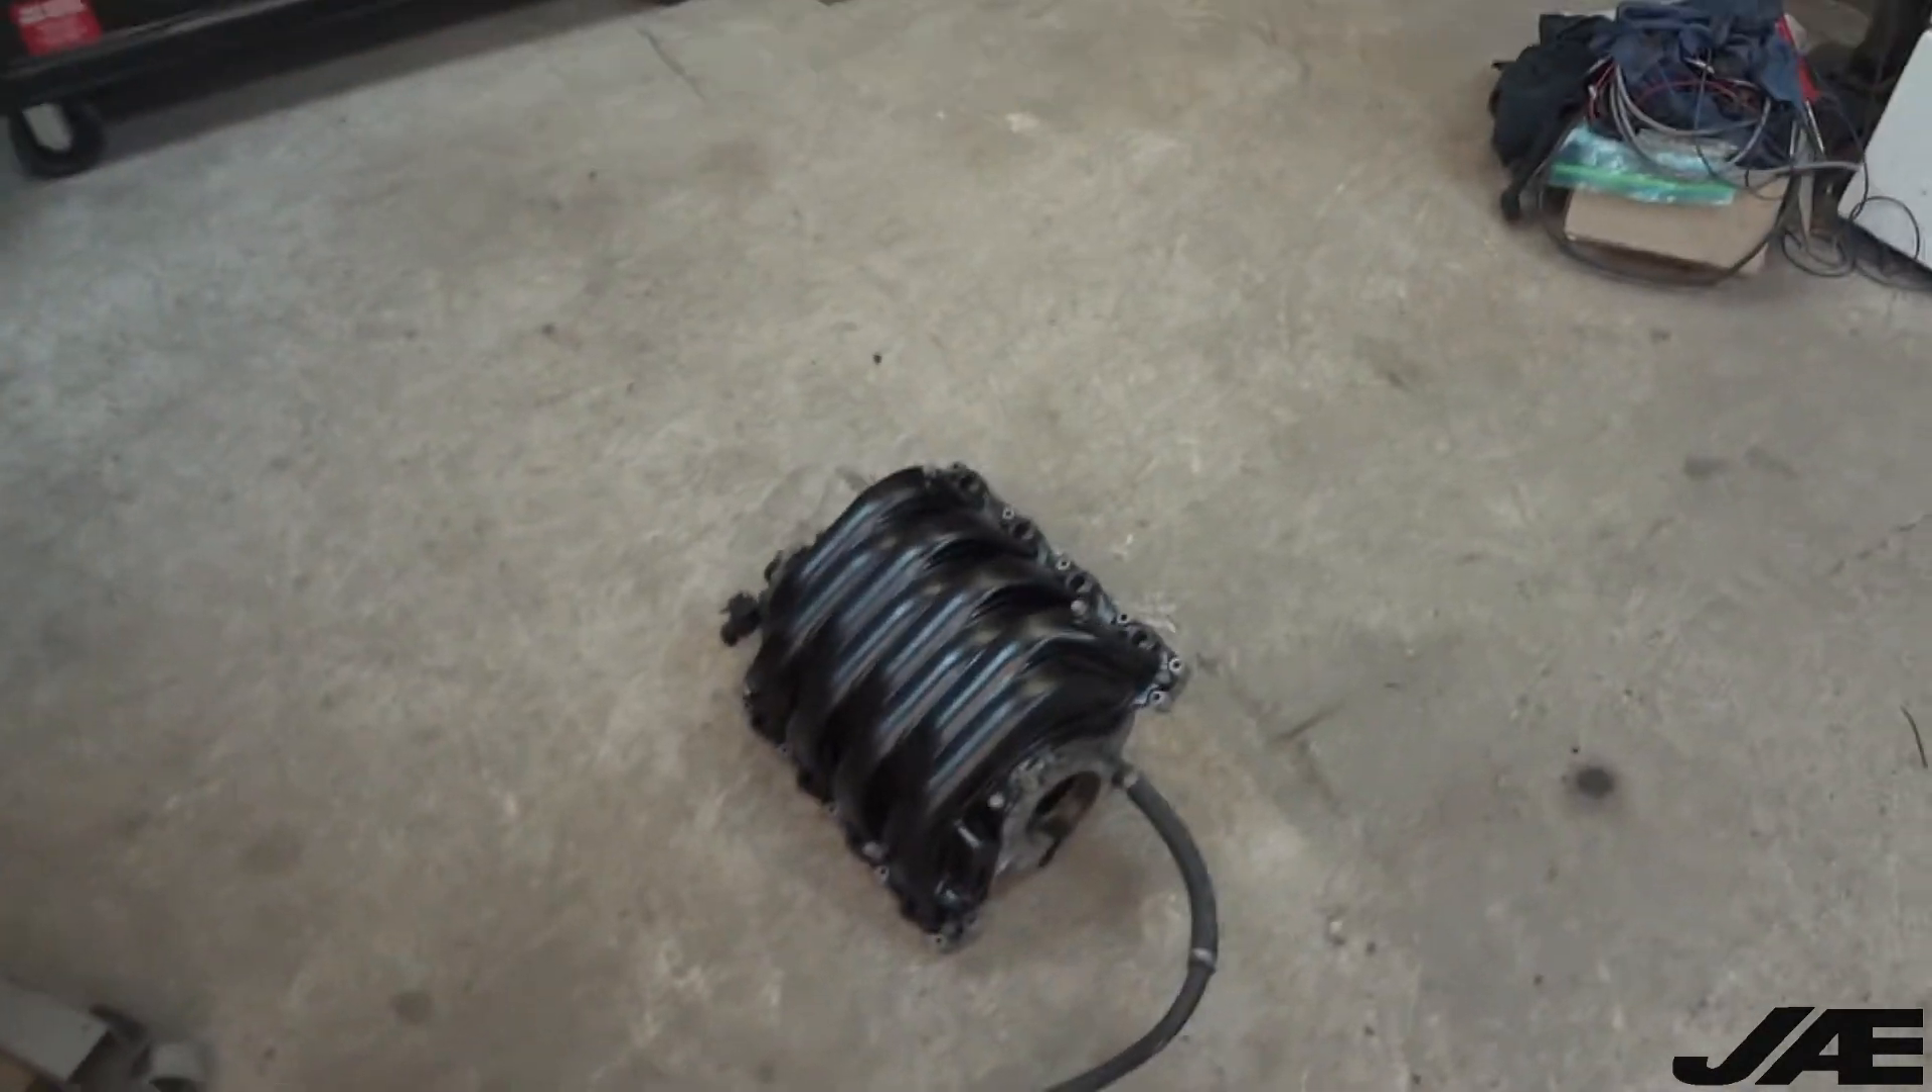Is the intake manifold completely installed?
No.